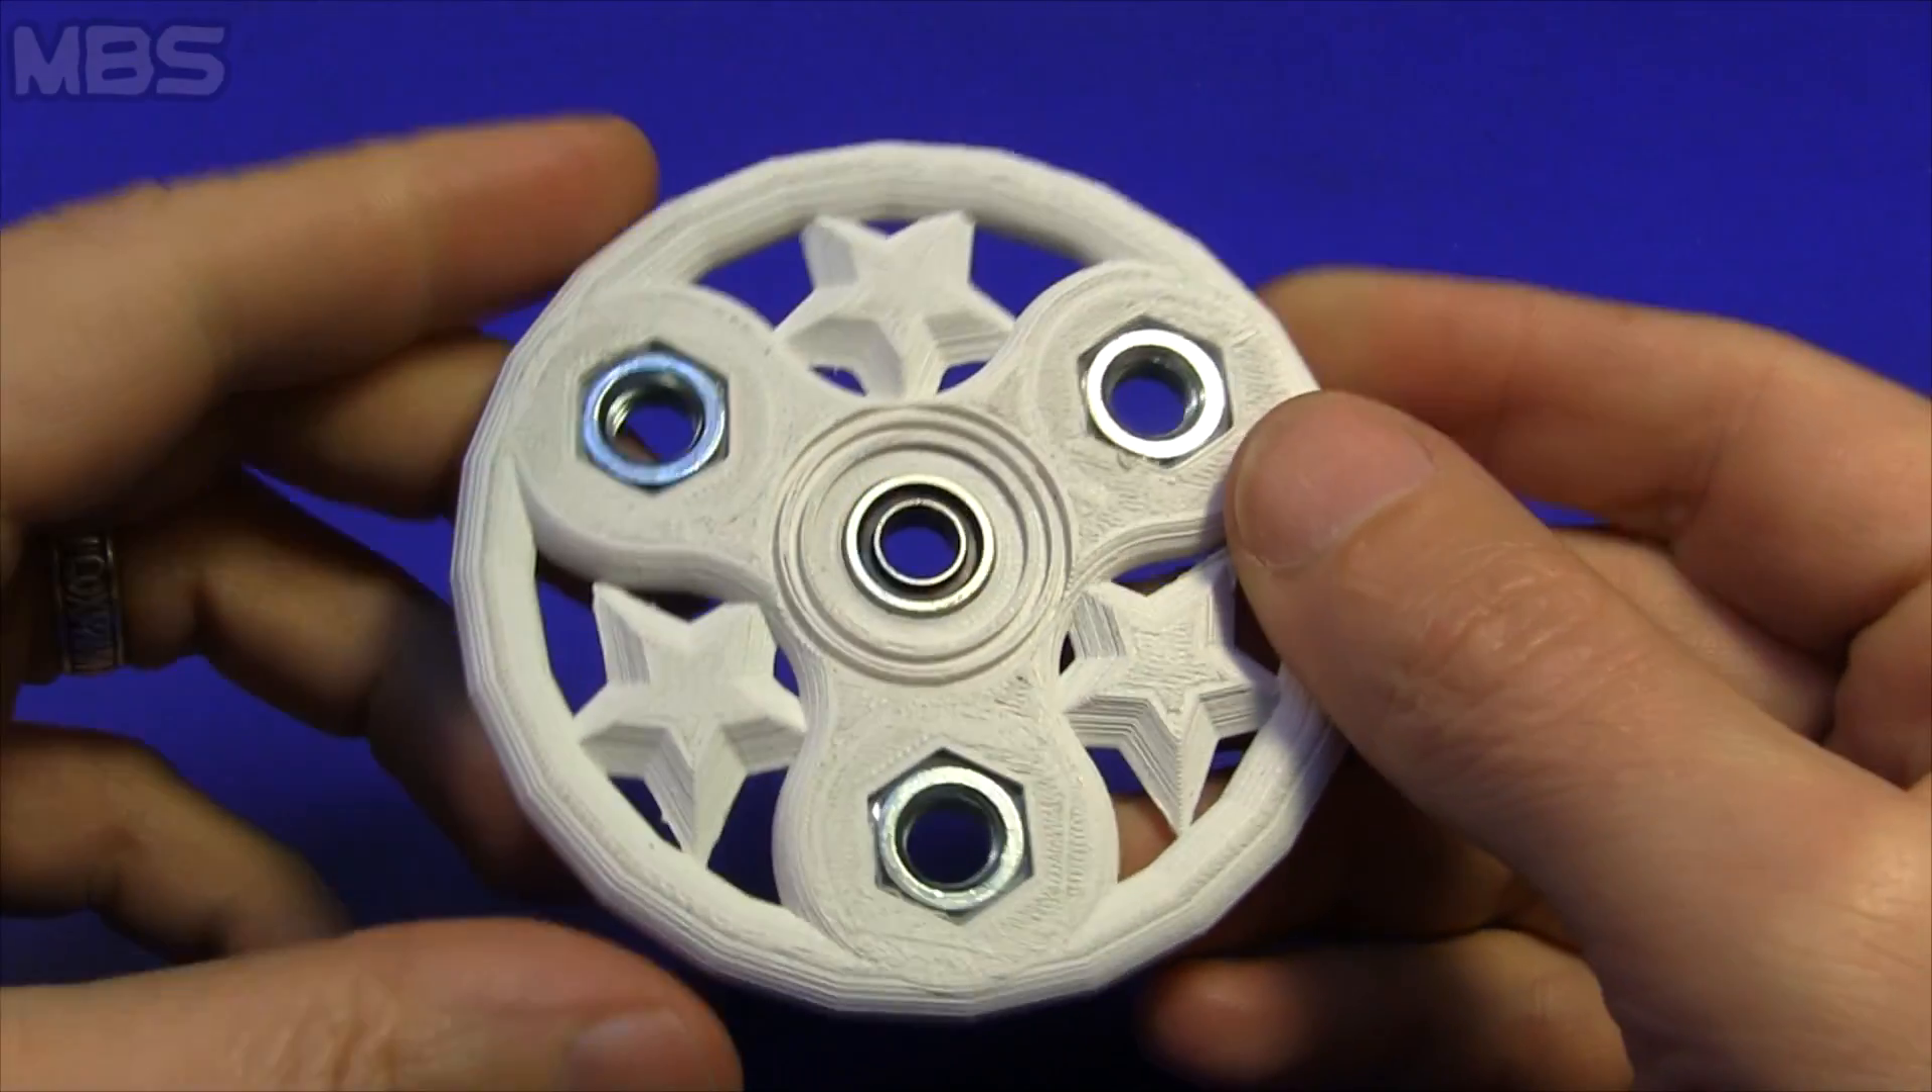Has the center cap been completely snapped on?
No.